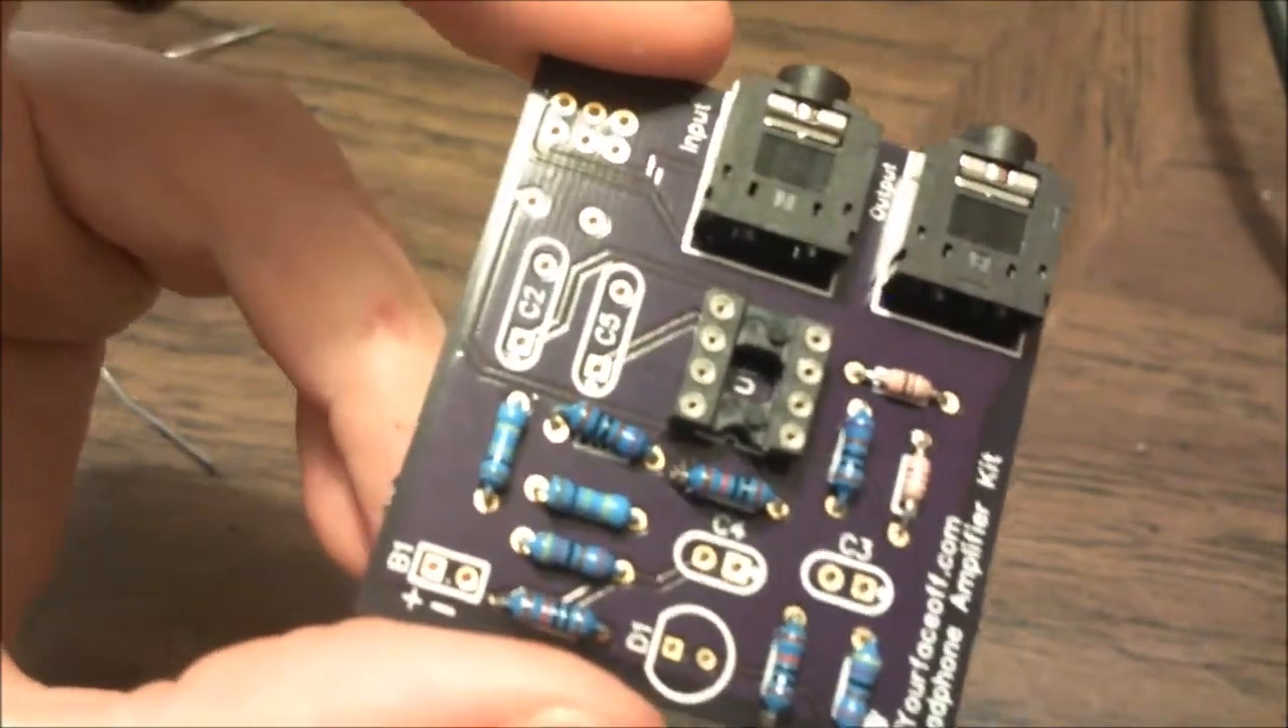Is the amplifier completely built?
No.